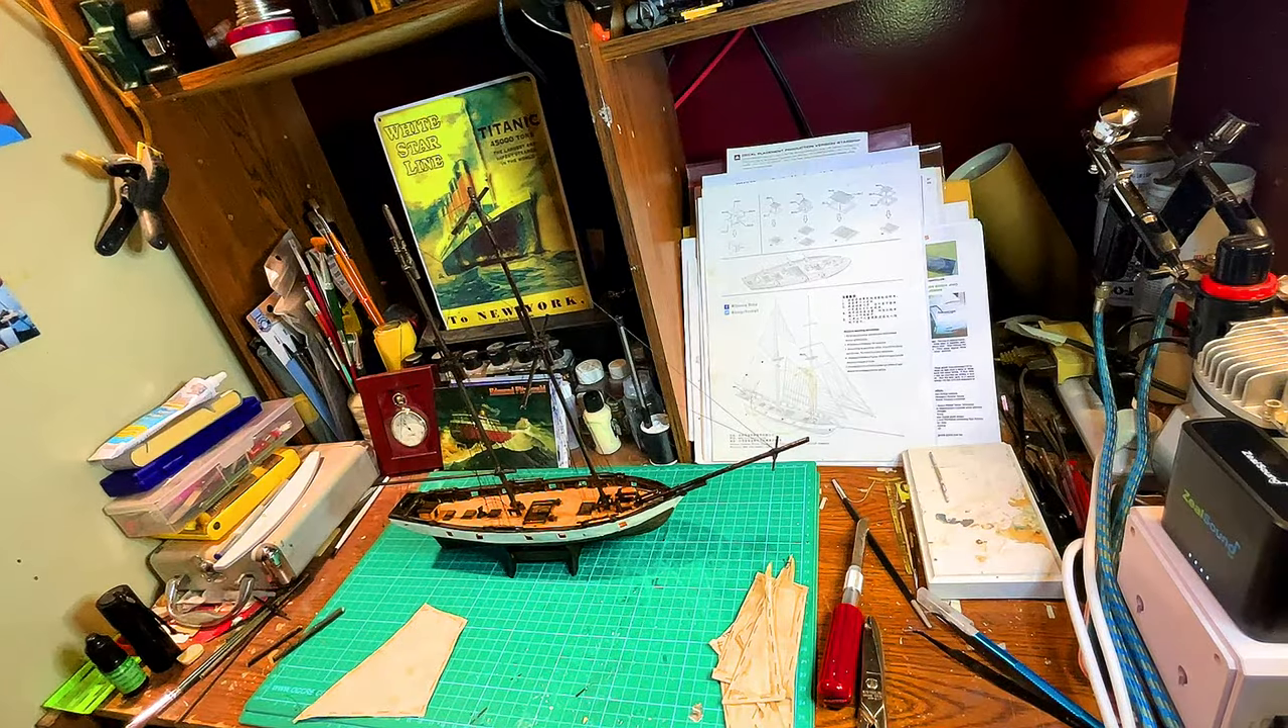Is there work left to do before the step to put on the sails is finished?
Yes.